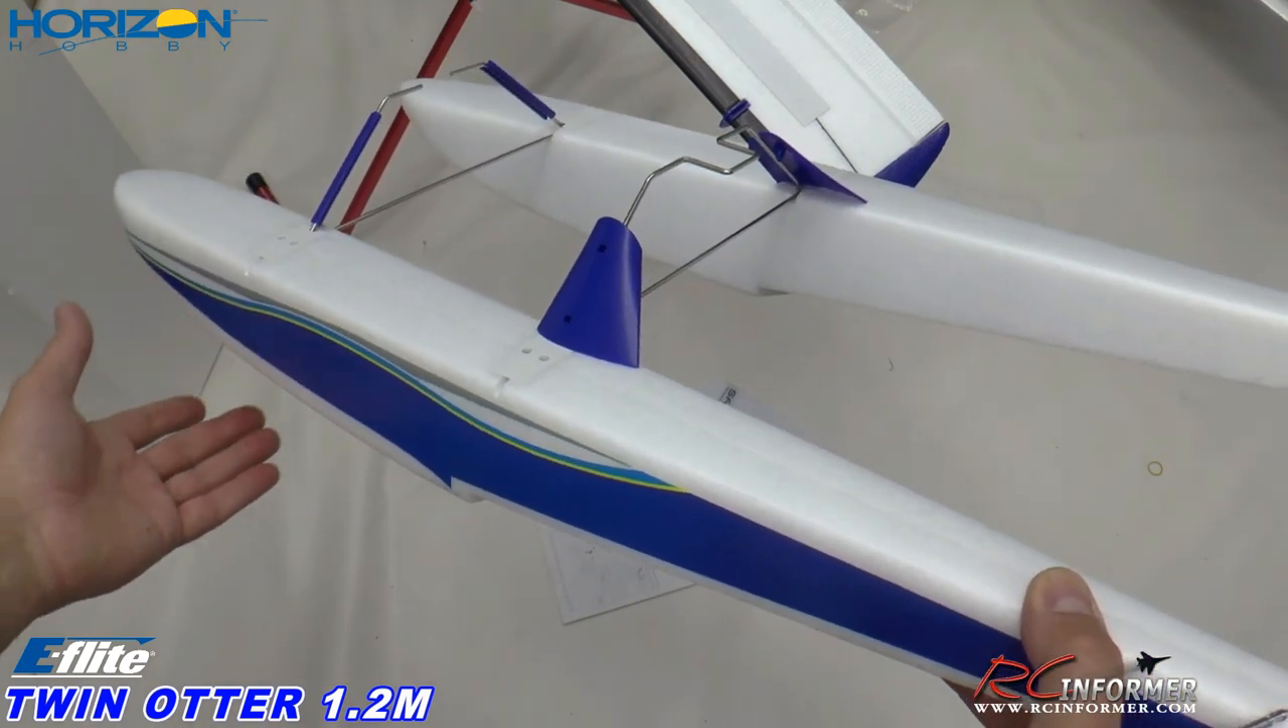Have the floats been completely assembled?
Yes.